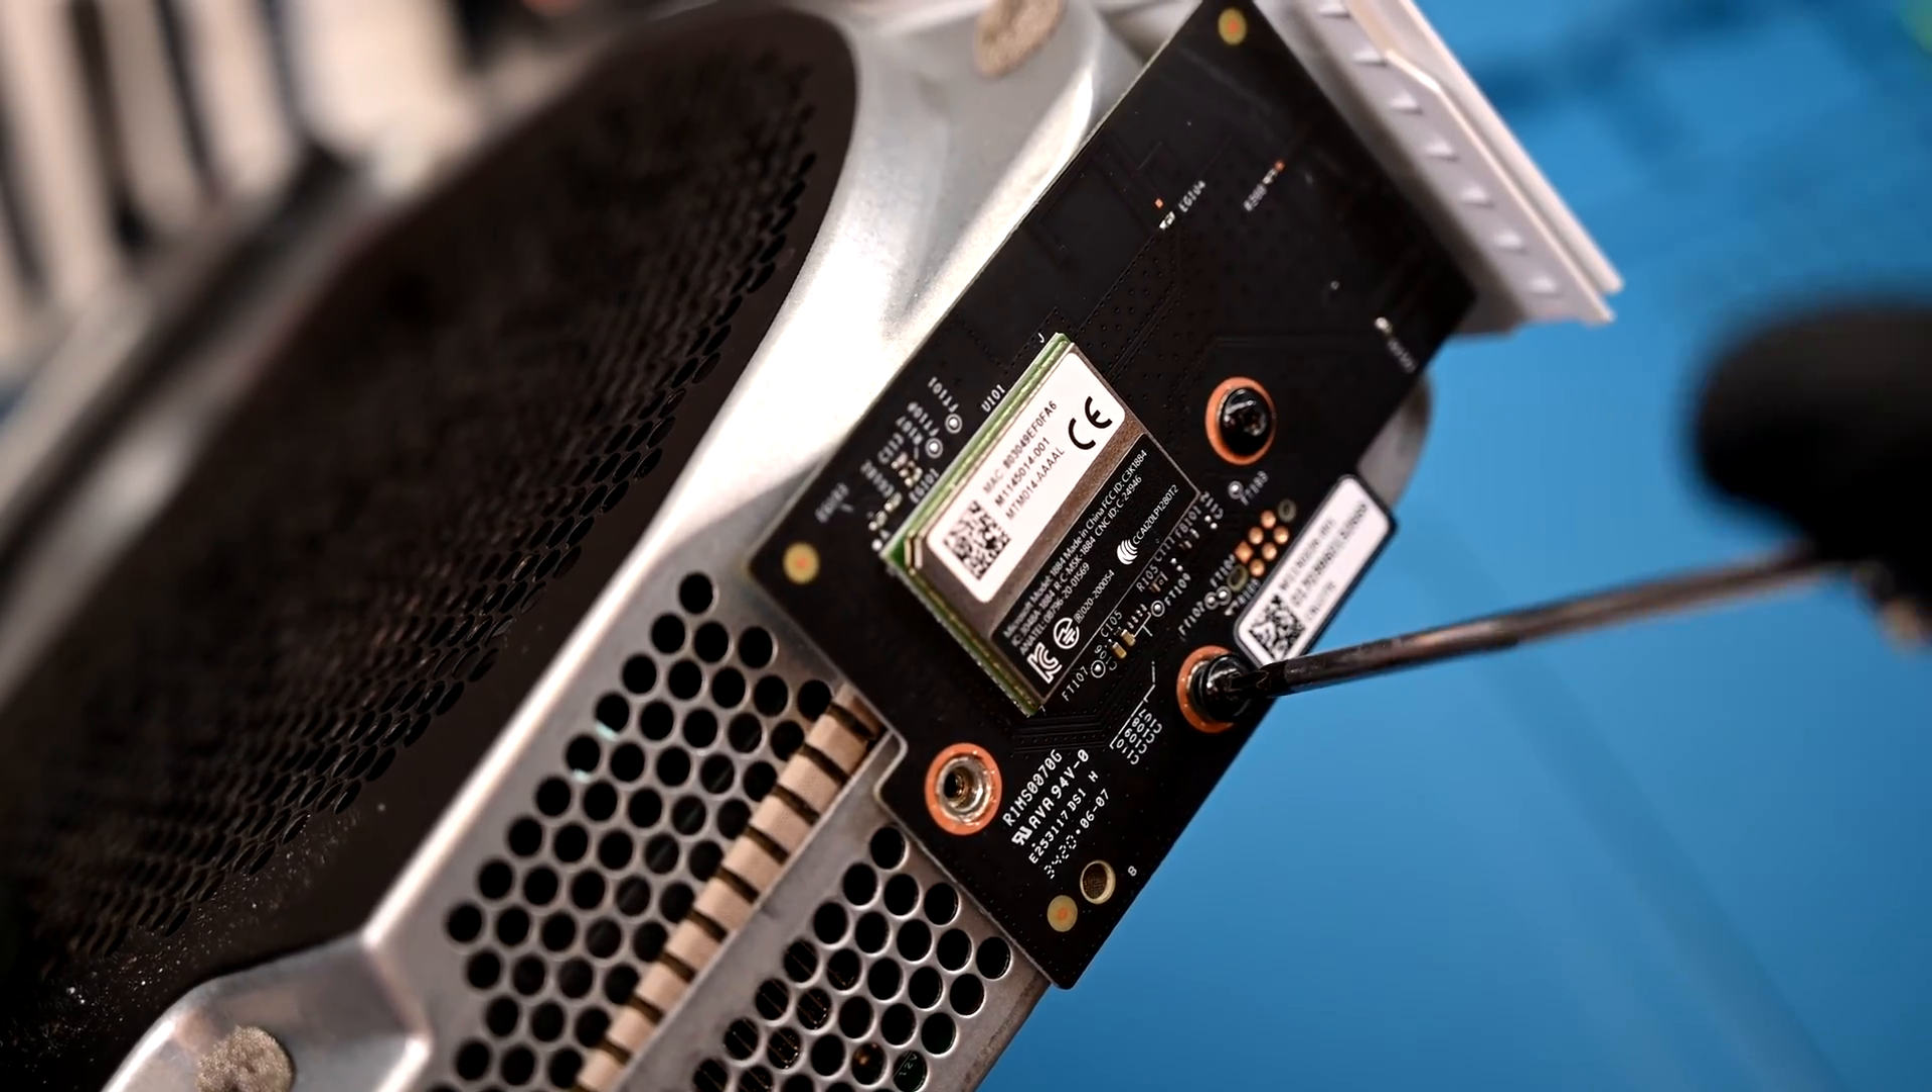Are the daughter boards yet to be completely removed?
Yes.